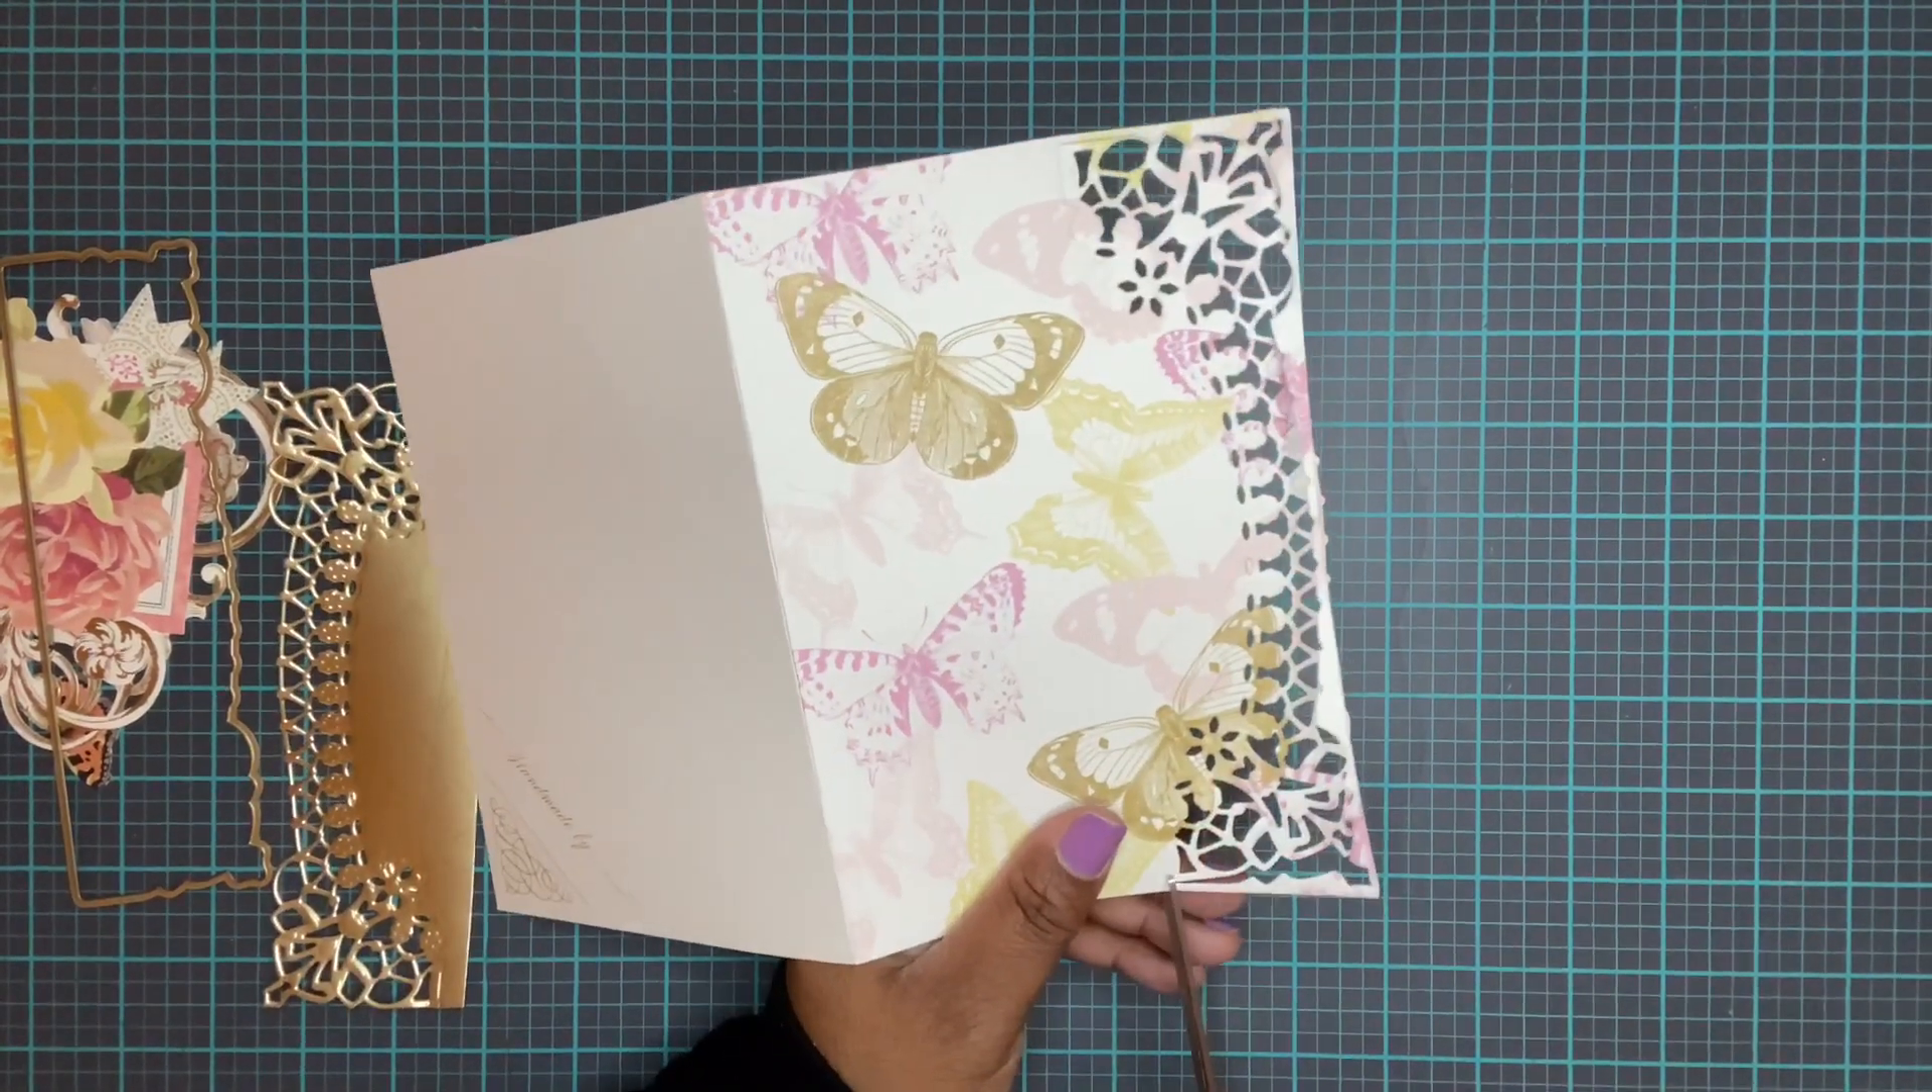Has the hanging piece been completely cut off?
No.